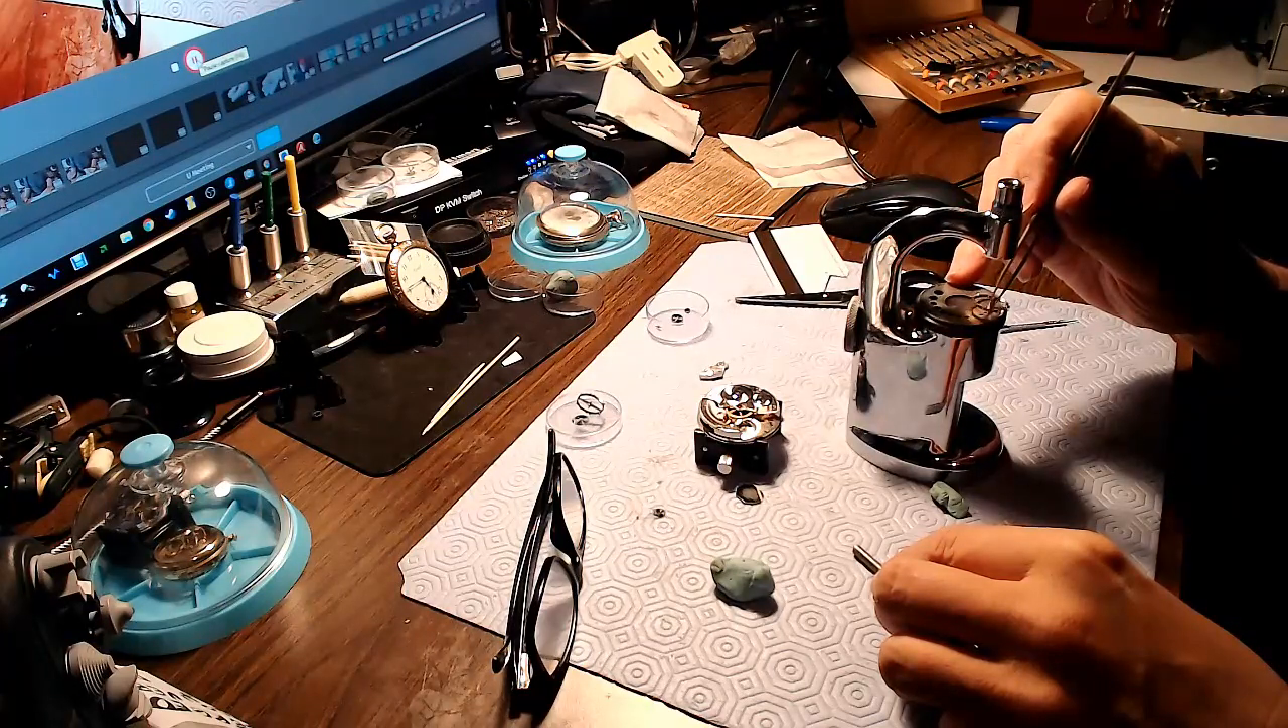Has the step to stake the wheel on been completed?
No.